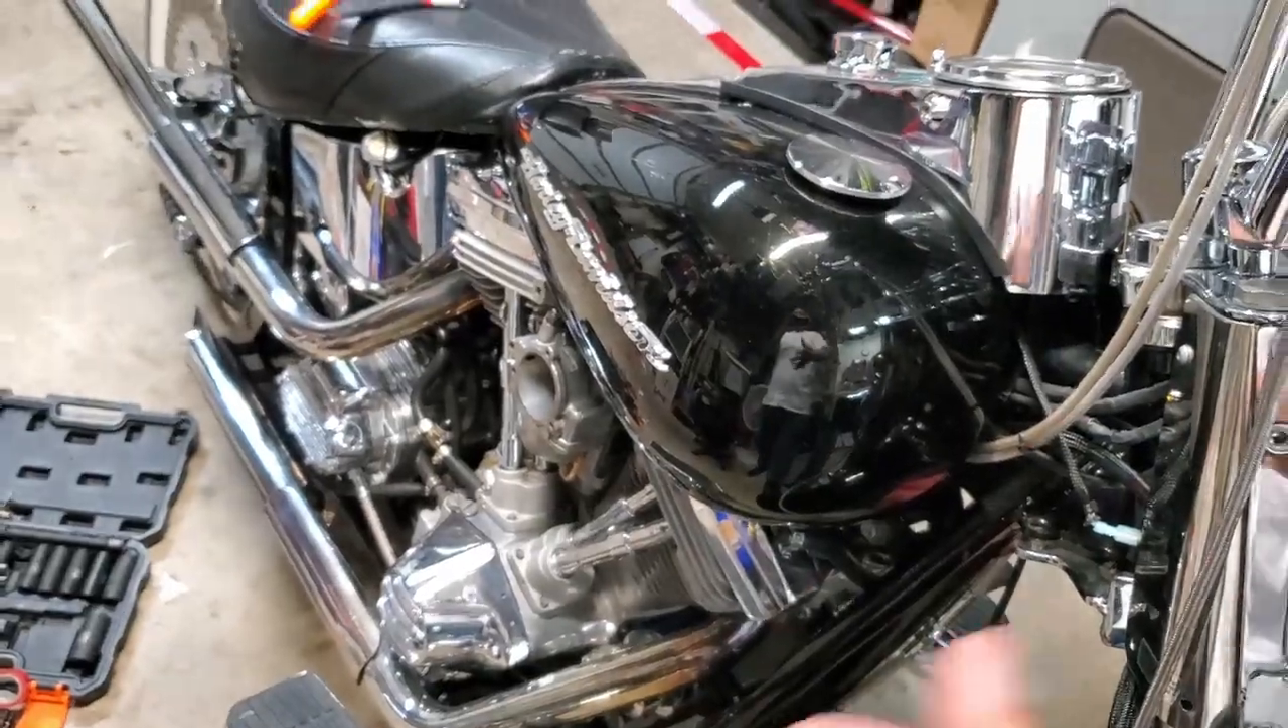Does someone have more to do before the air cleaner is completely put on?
Yes.